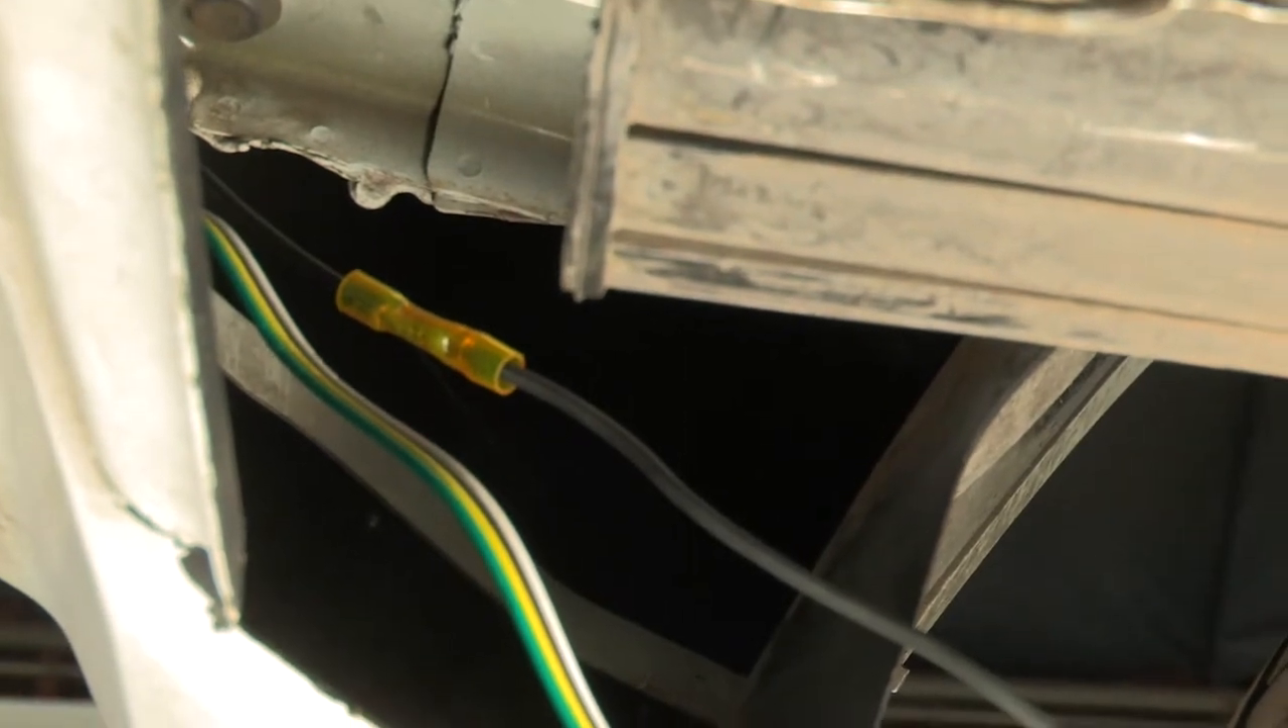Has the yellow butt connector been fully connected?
Yes.